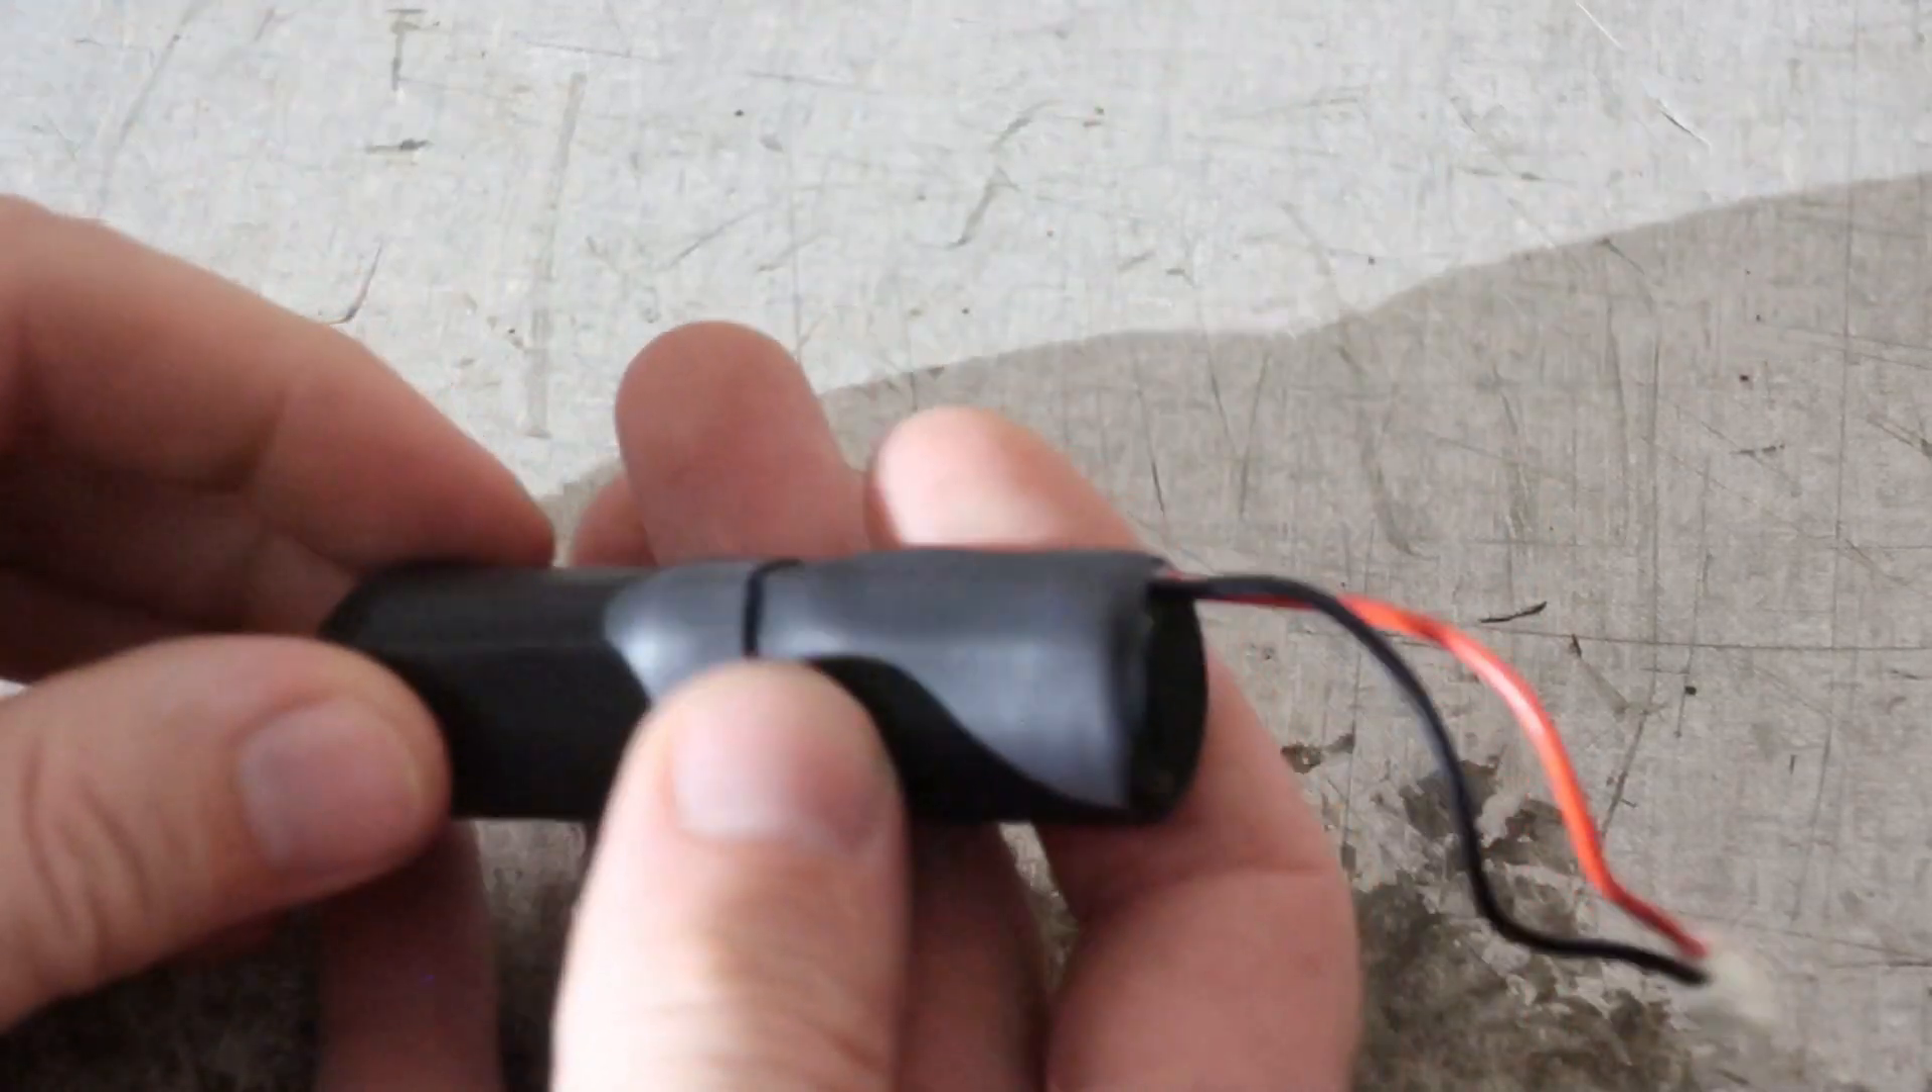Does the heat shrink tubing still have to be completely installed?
No.